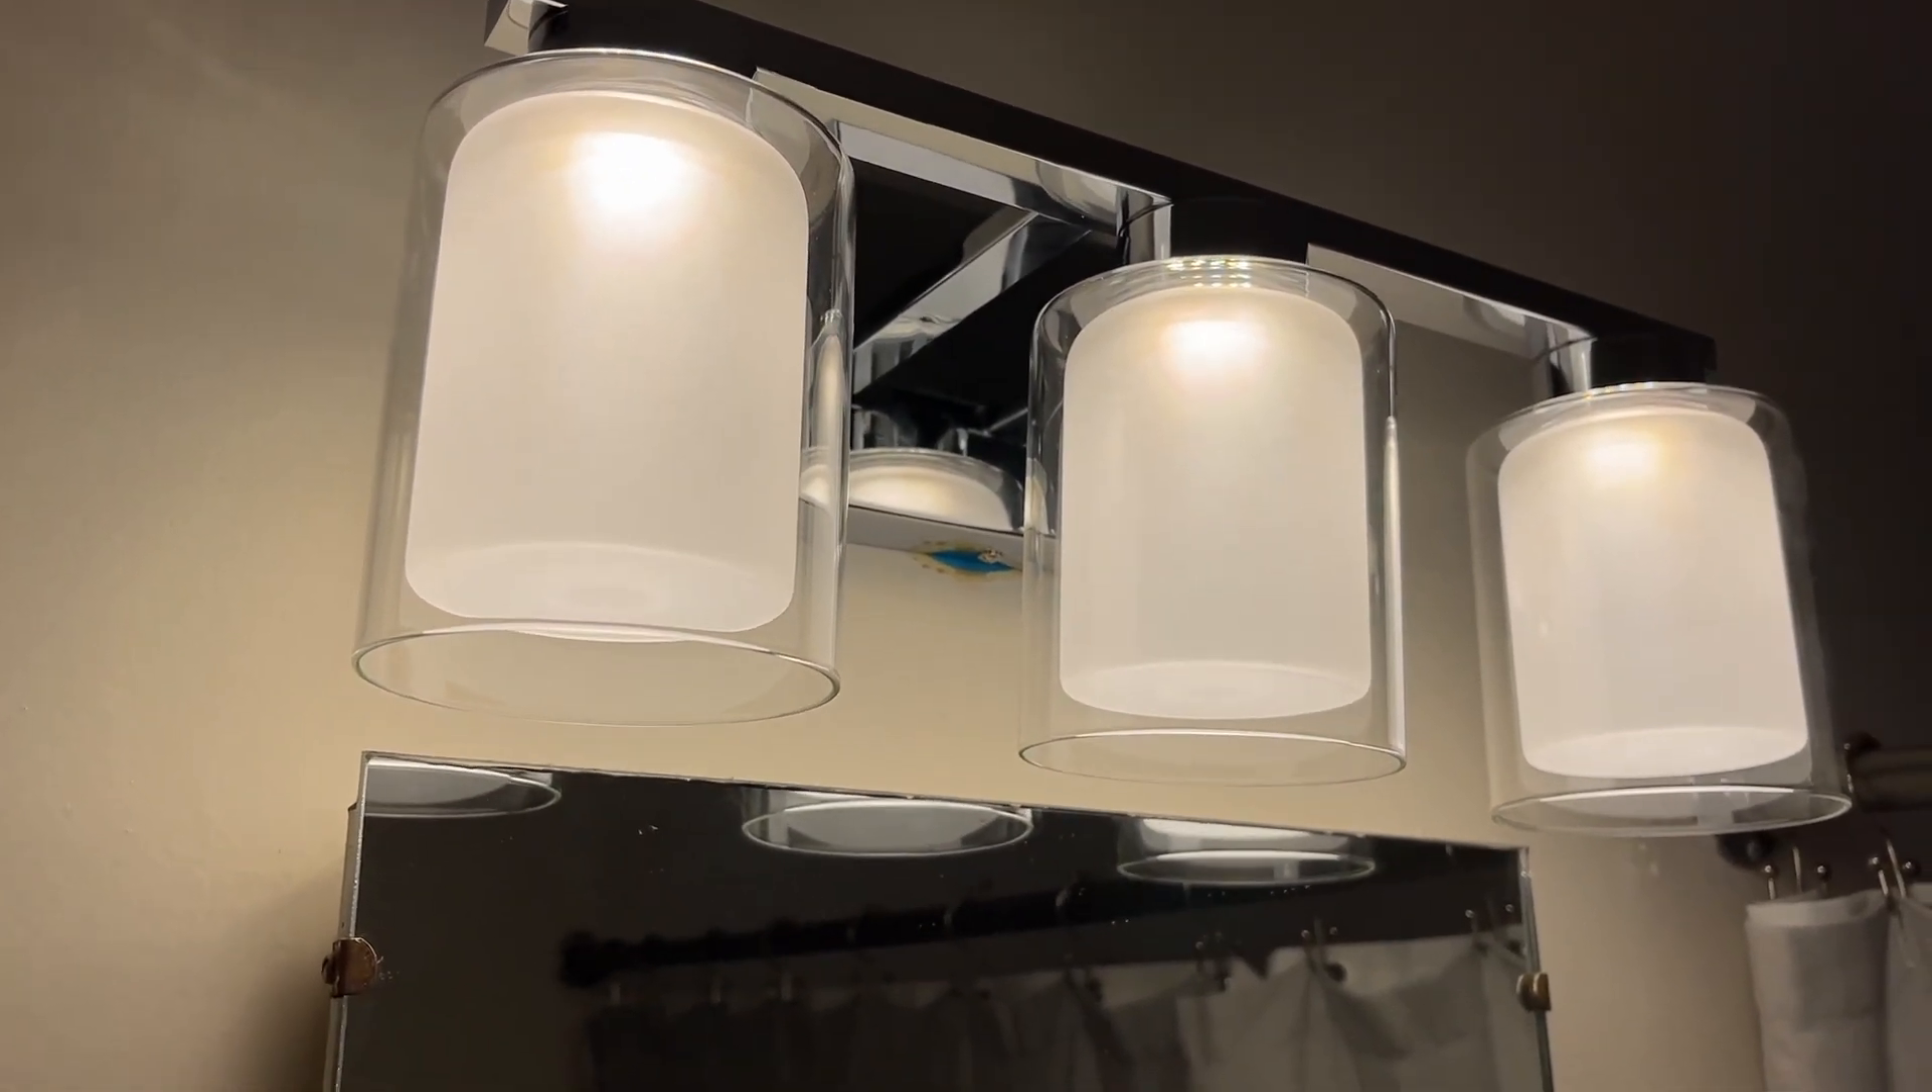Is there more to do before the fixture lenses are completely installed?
No.